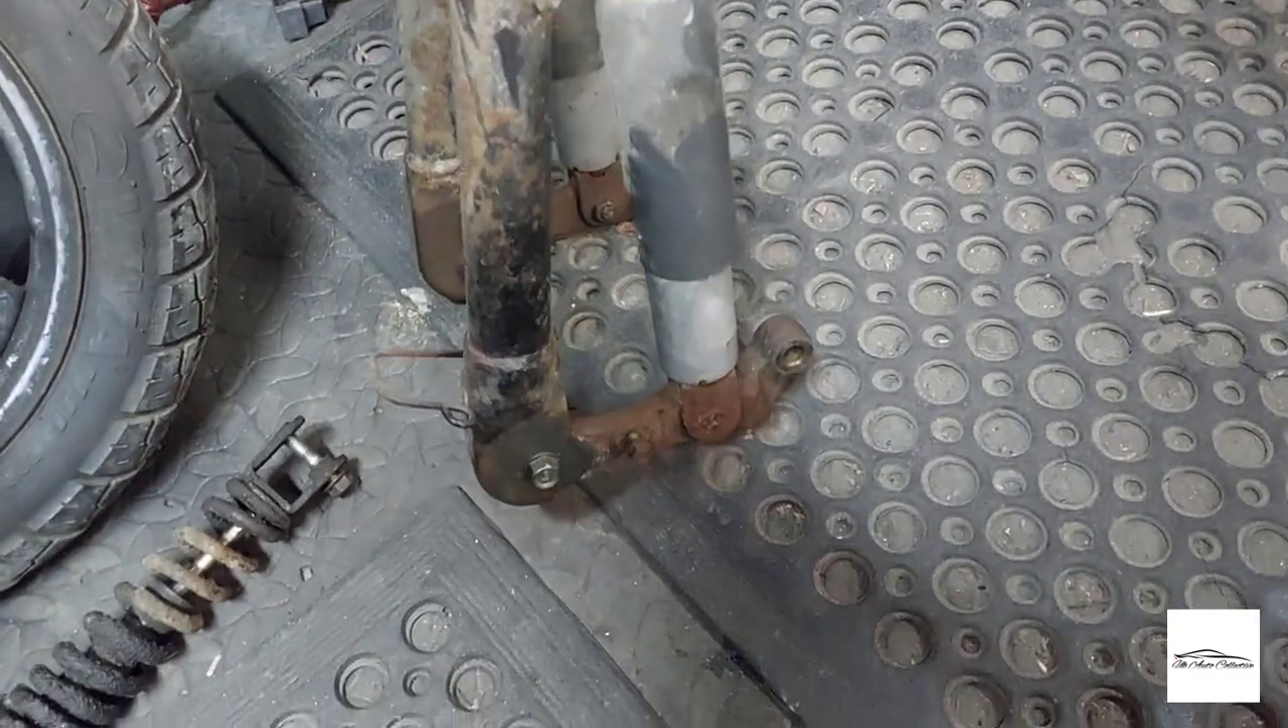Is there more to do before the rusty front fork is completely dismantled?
Yes.